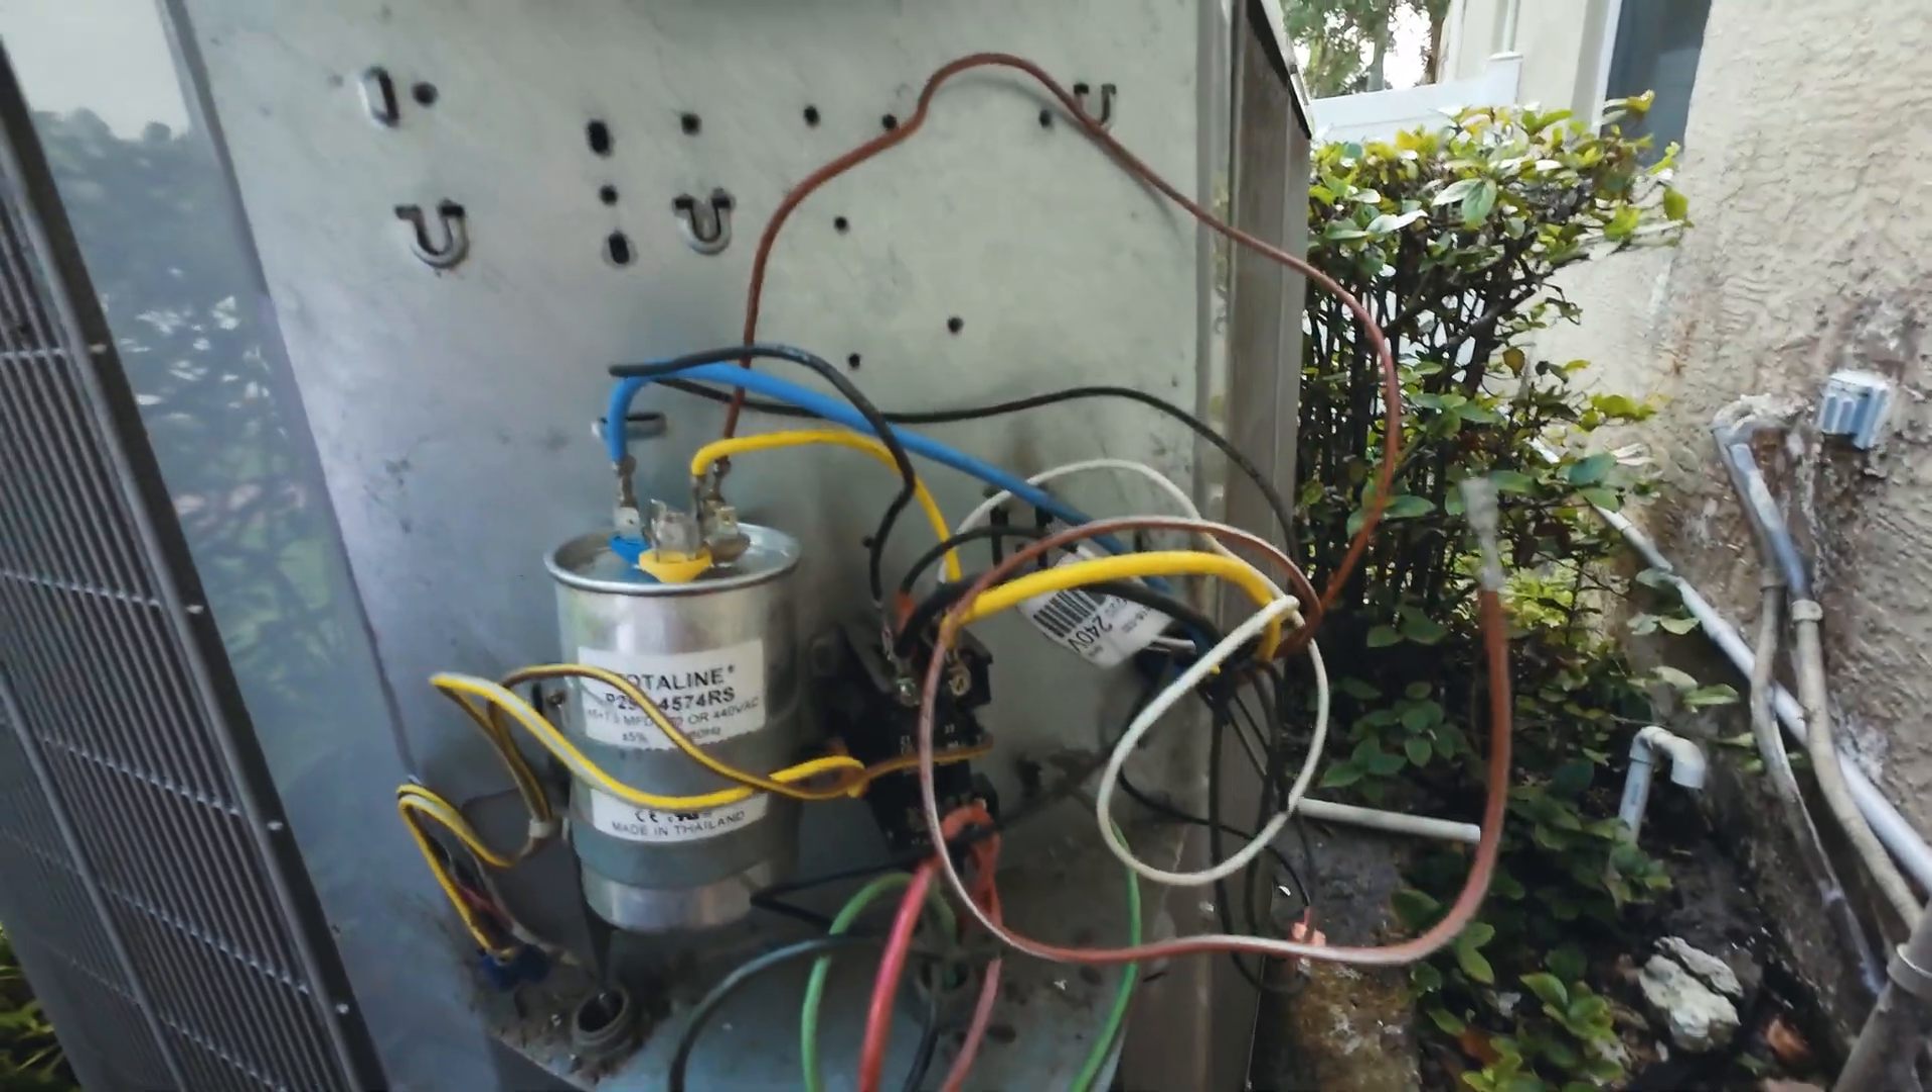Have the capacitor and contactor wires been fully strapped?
No.